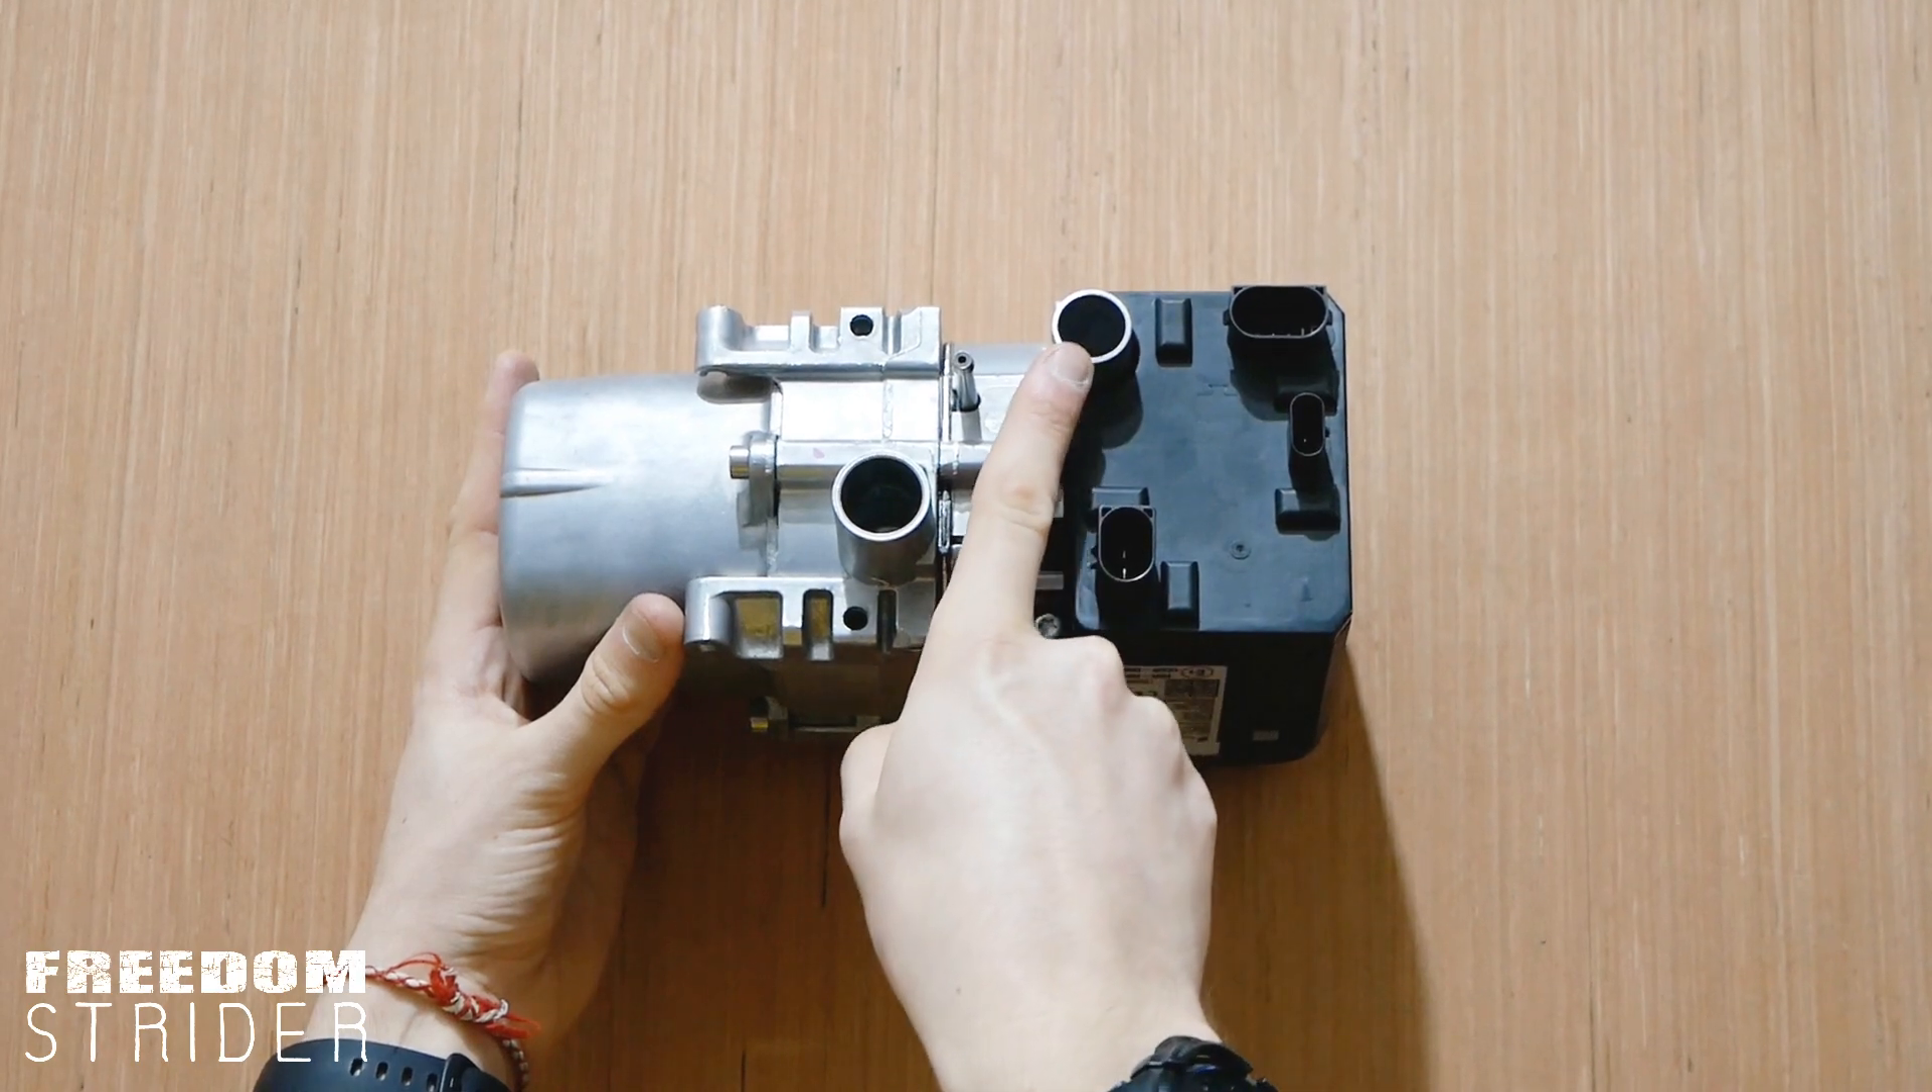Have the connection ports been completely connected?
No.